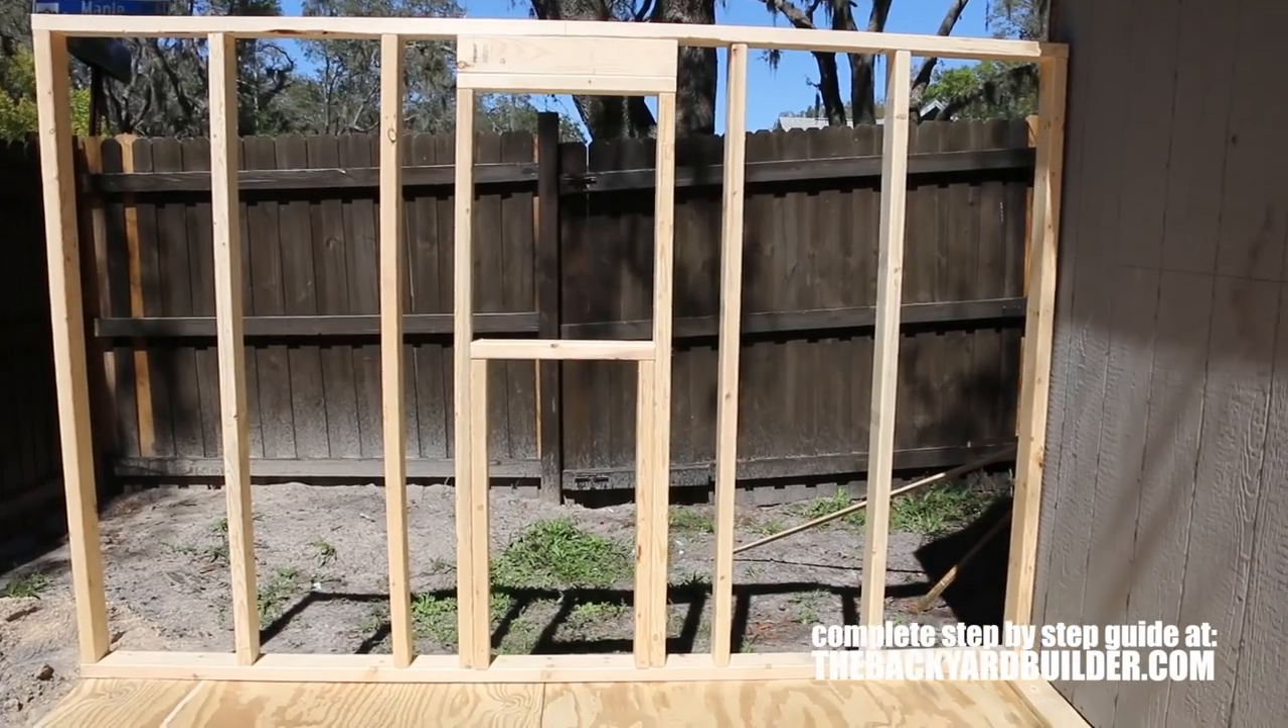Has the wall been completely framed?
Yes.